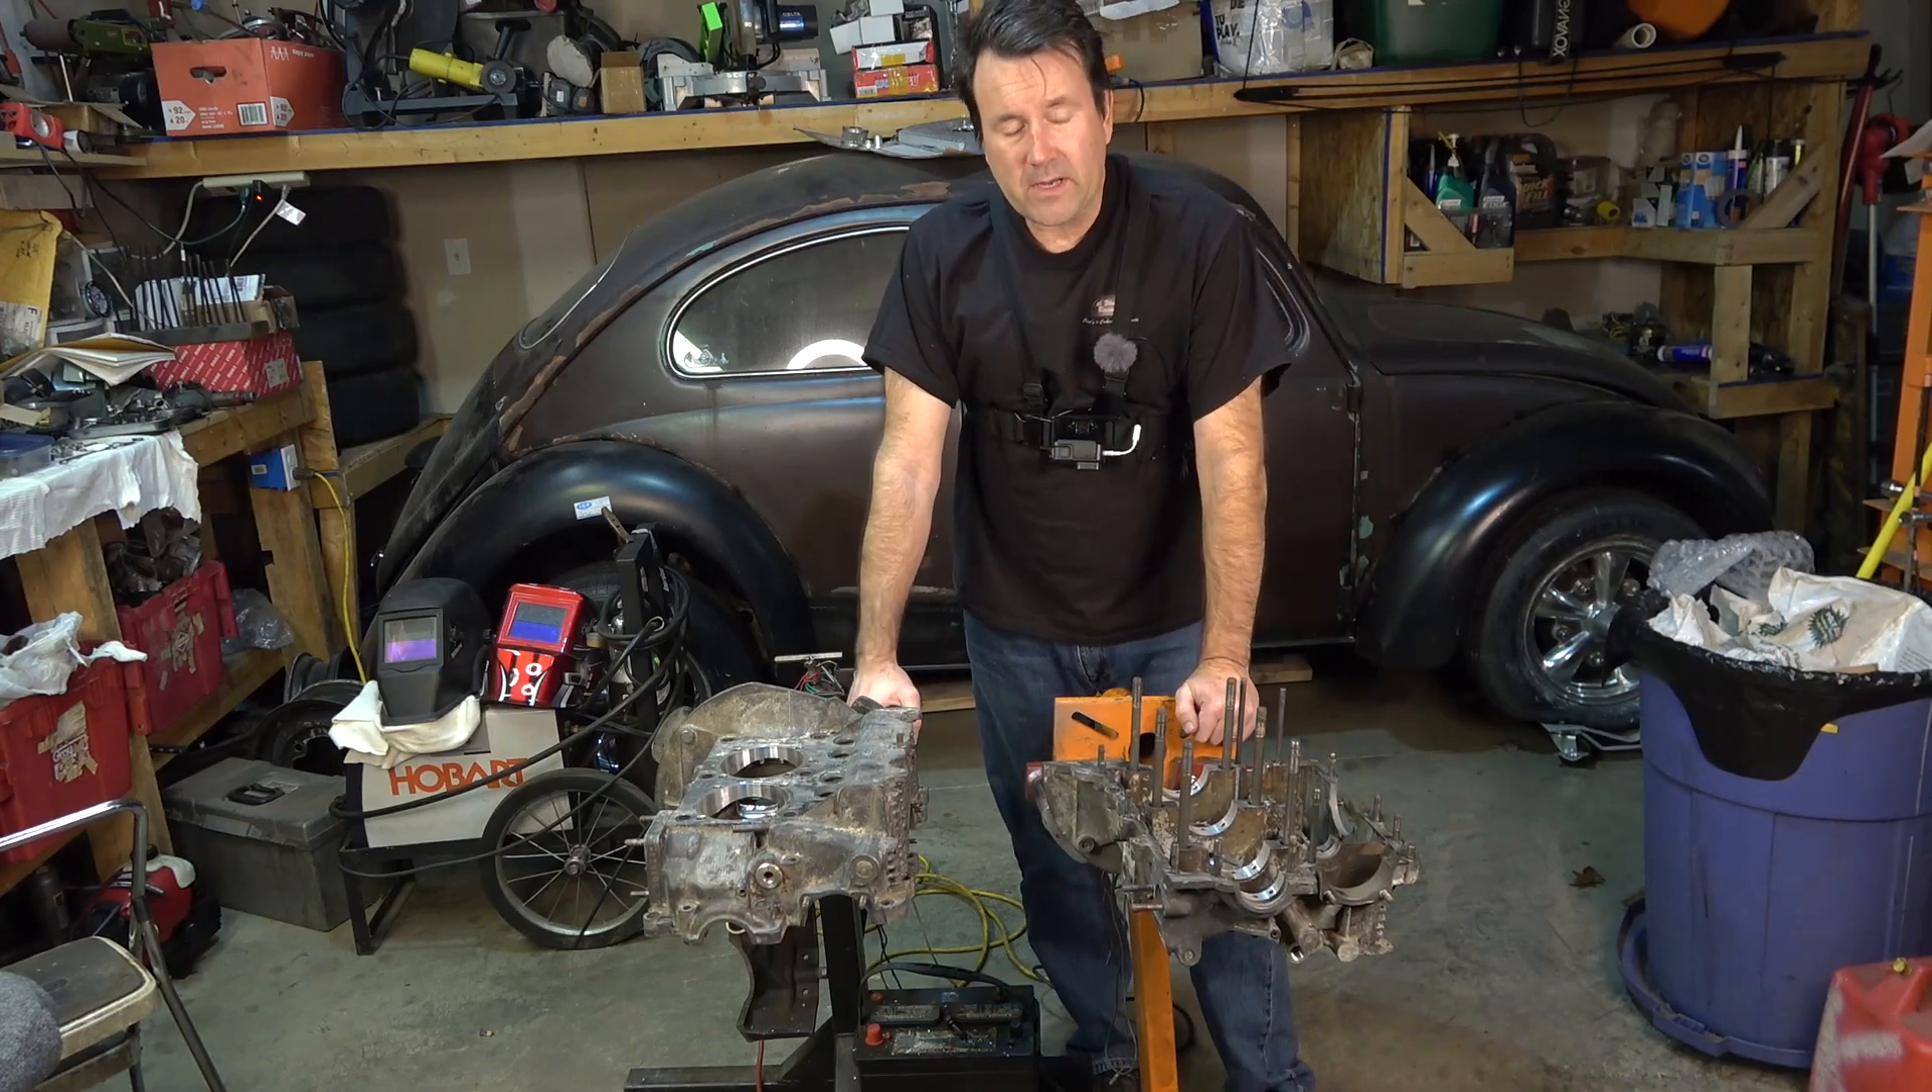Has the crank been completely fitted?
No.